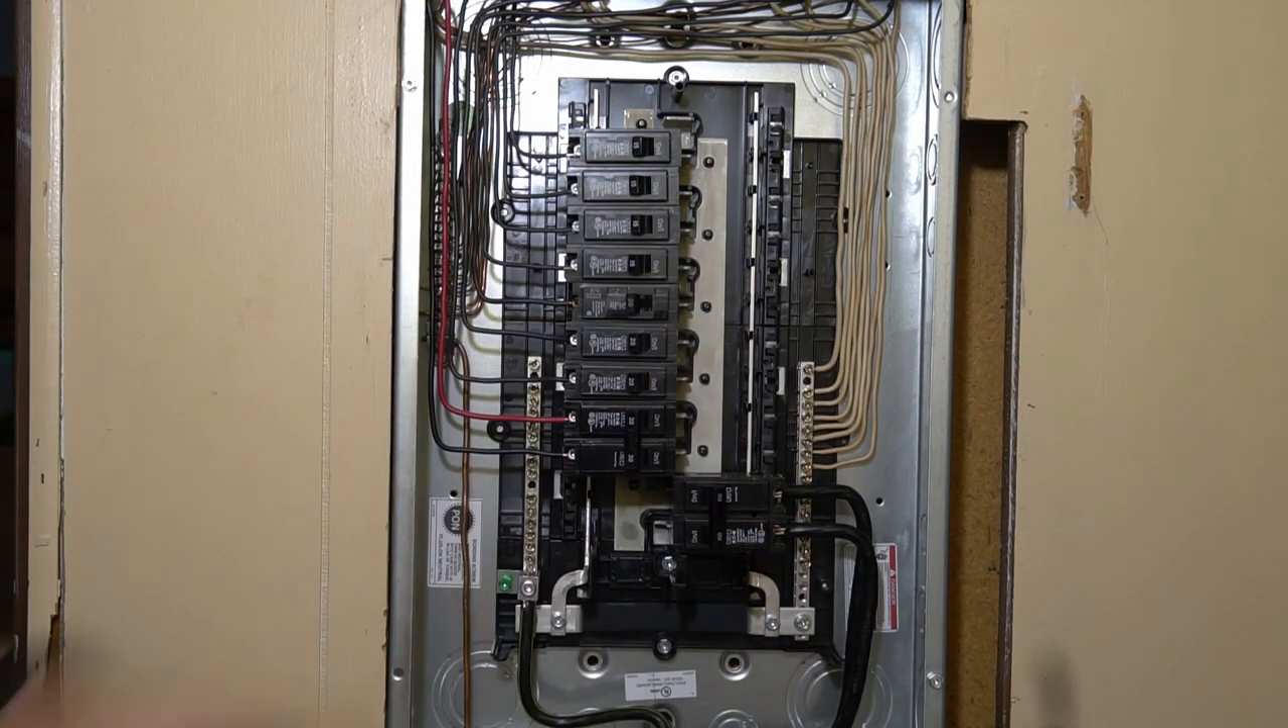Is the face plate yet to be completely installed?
Yes.